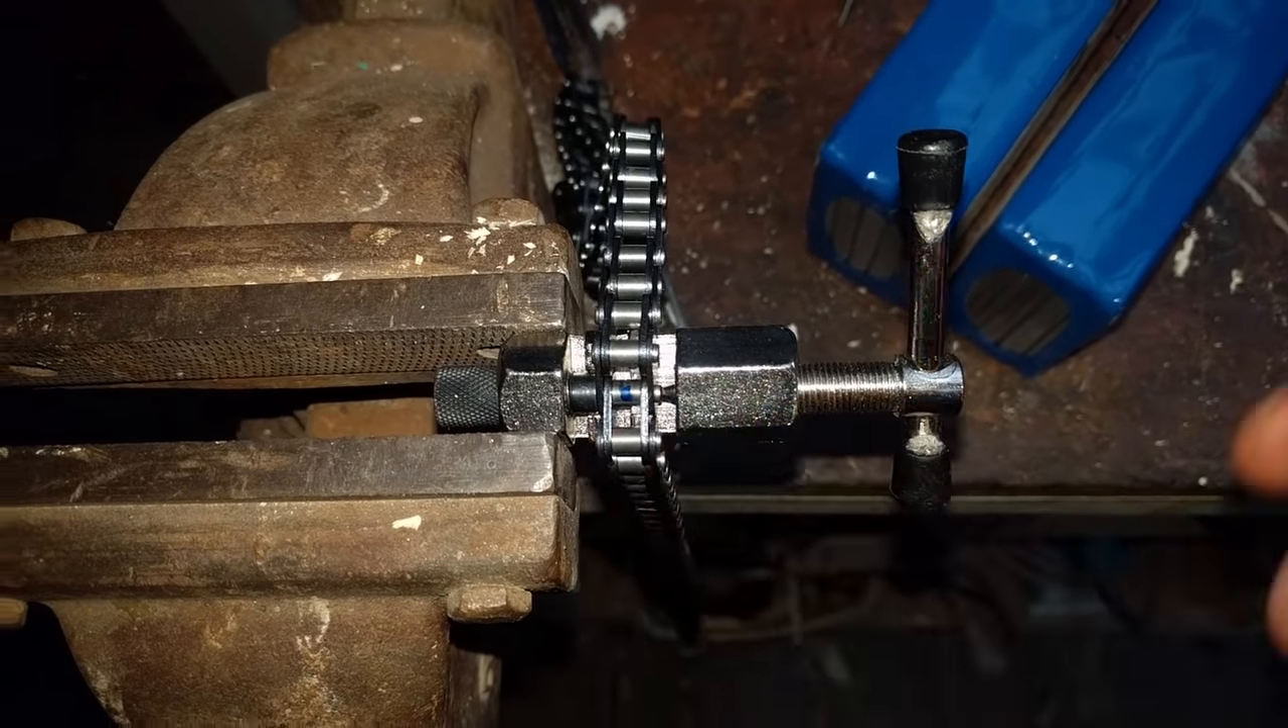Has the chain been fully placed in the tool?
Yes.